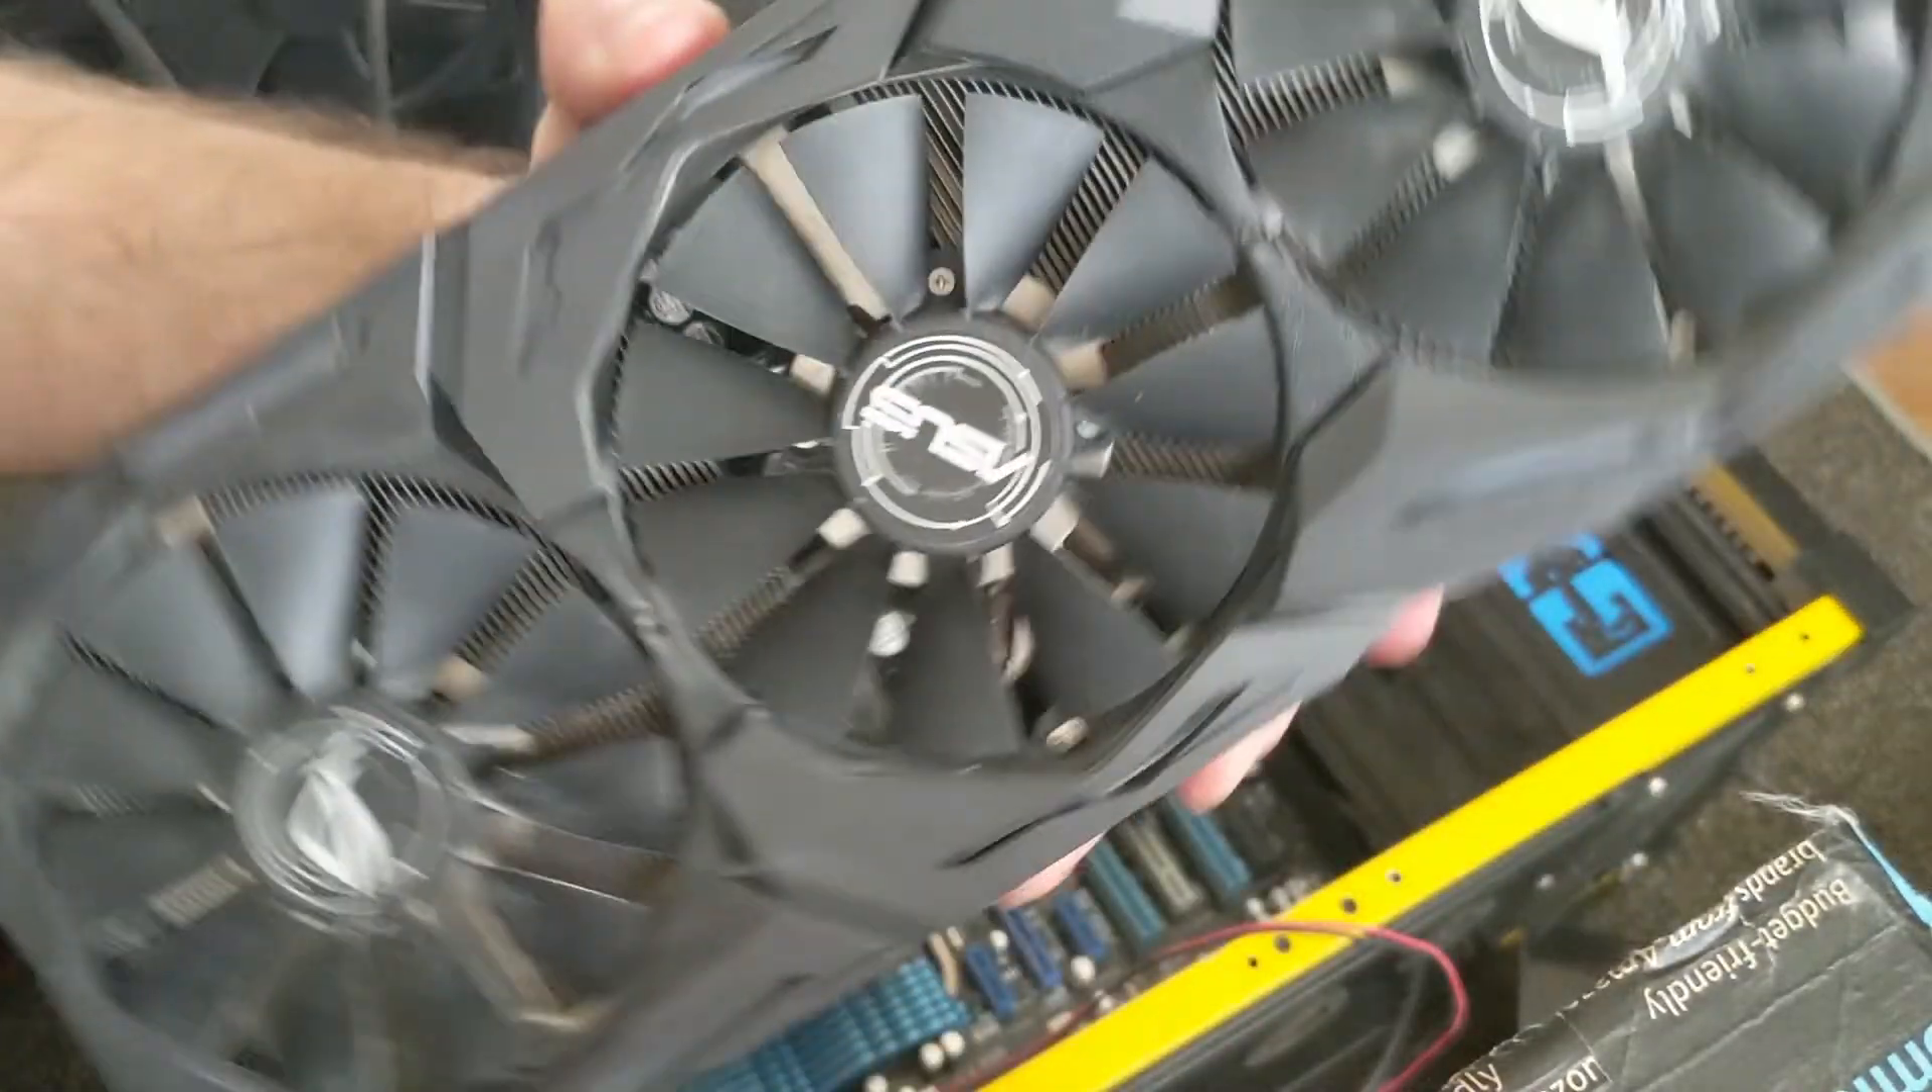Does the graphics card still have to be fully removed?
No.